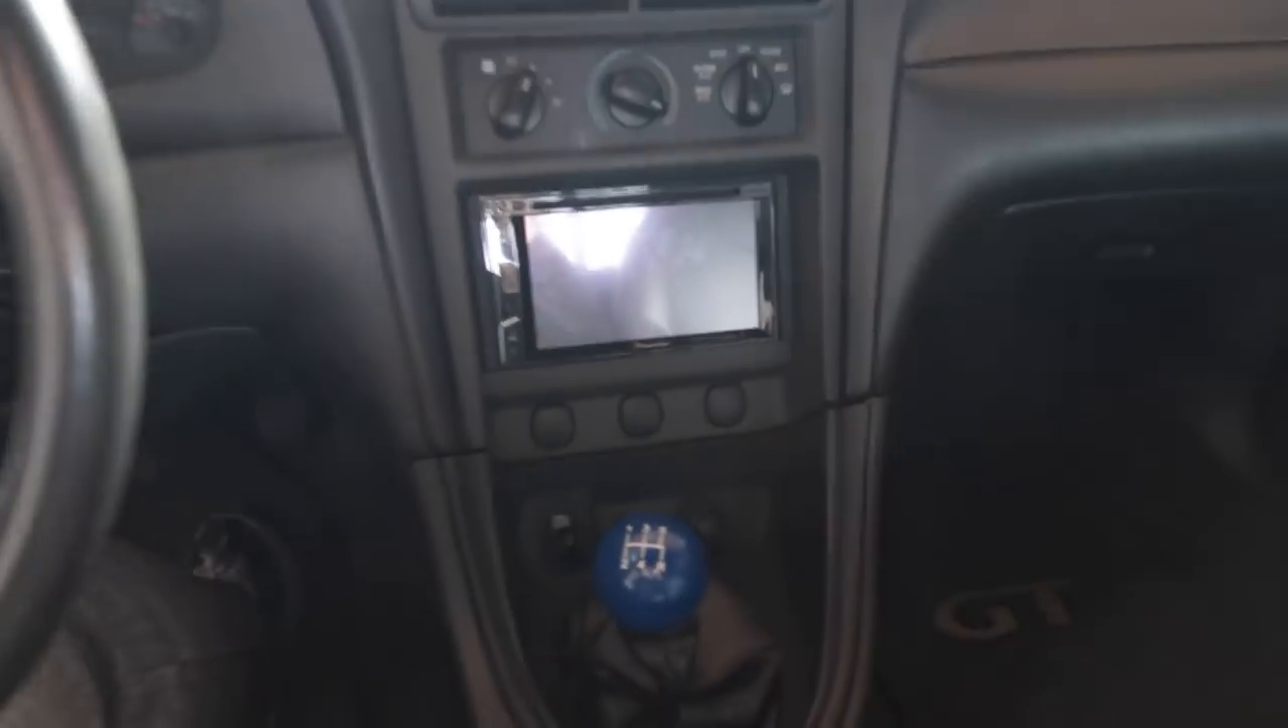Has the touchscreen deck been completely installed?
Yes.